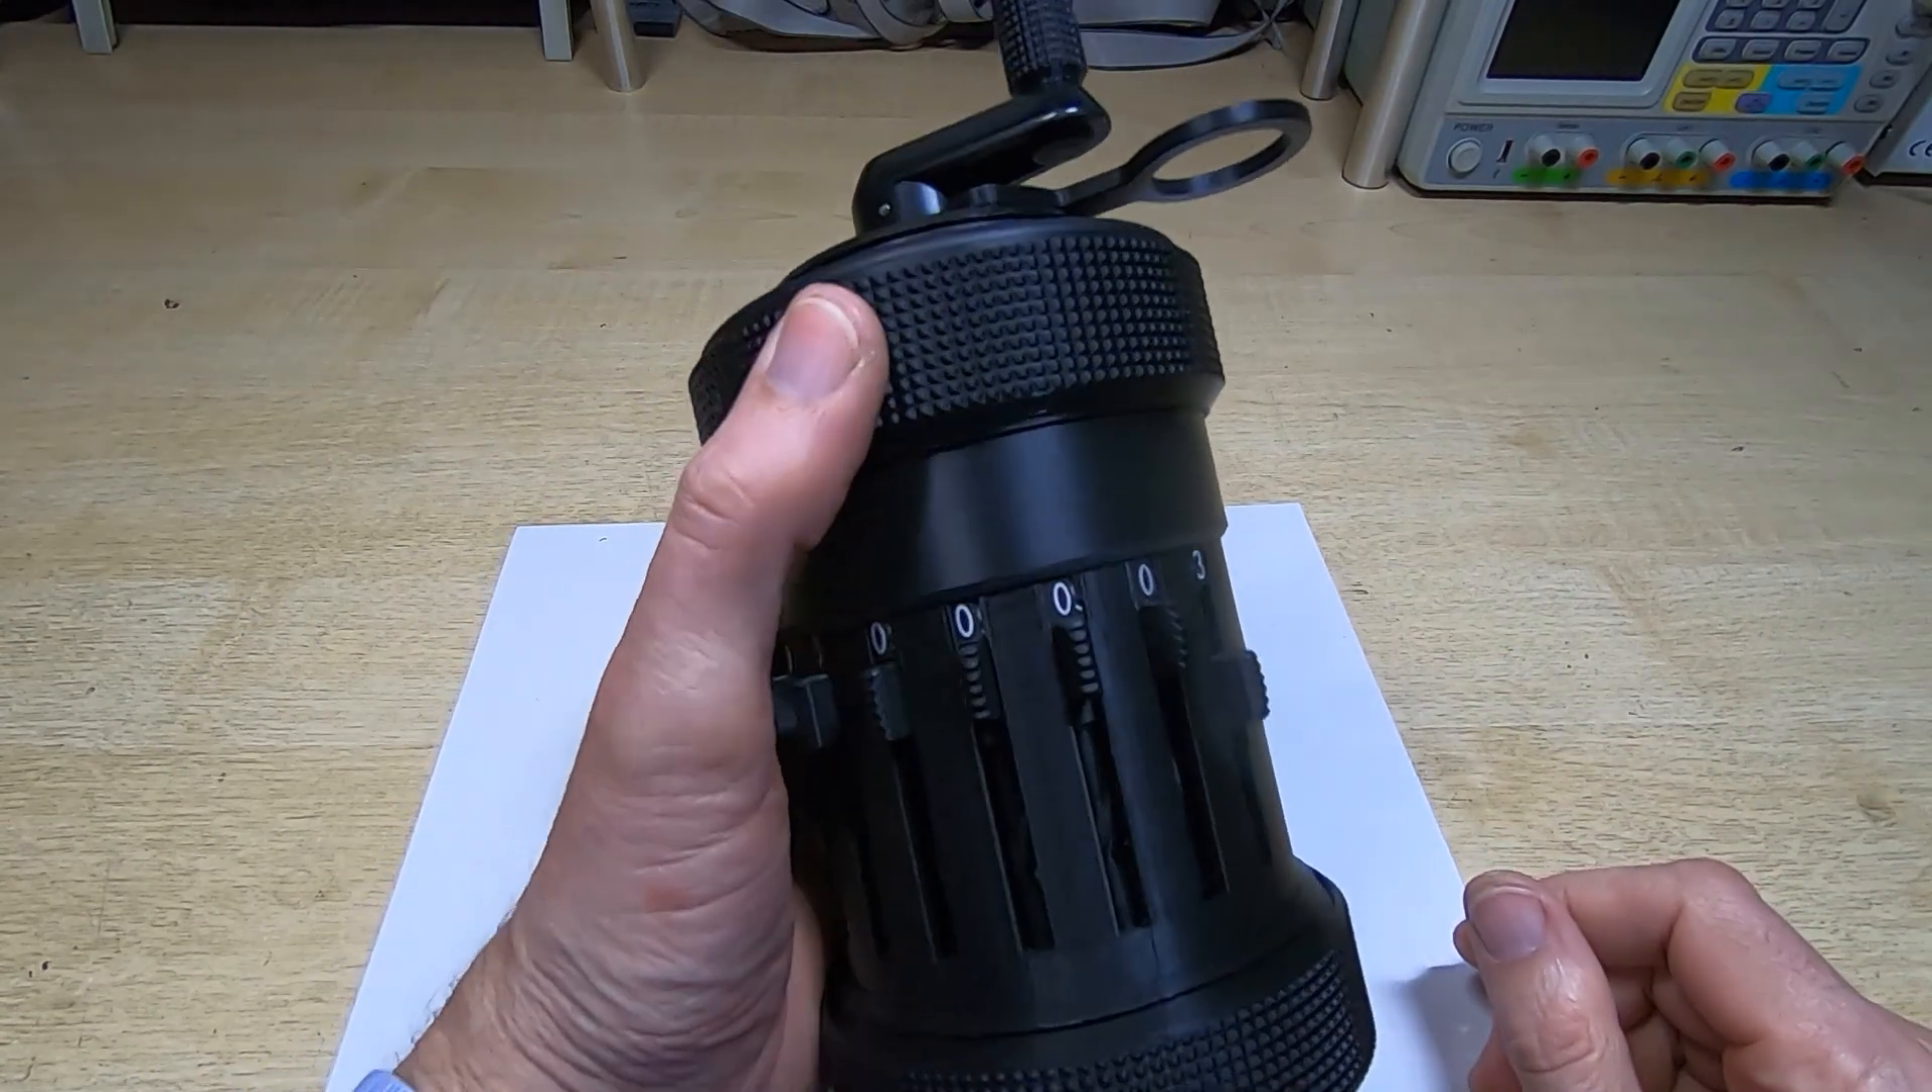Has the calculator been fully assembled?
Yes.